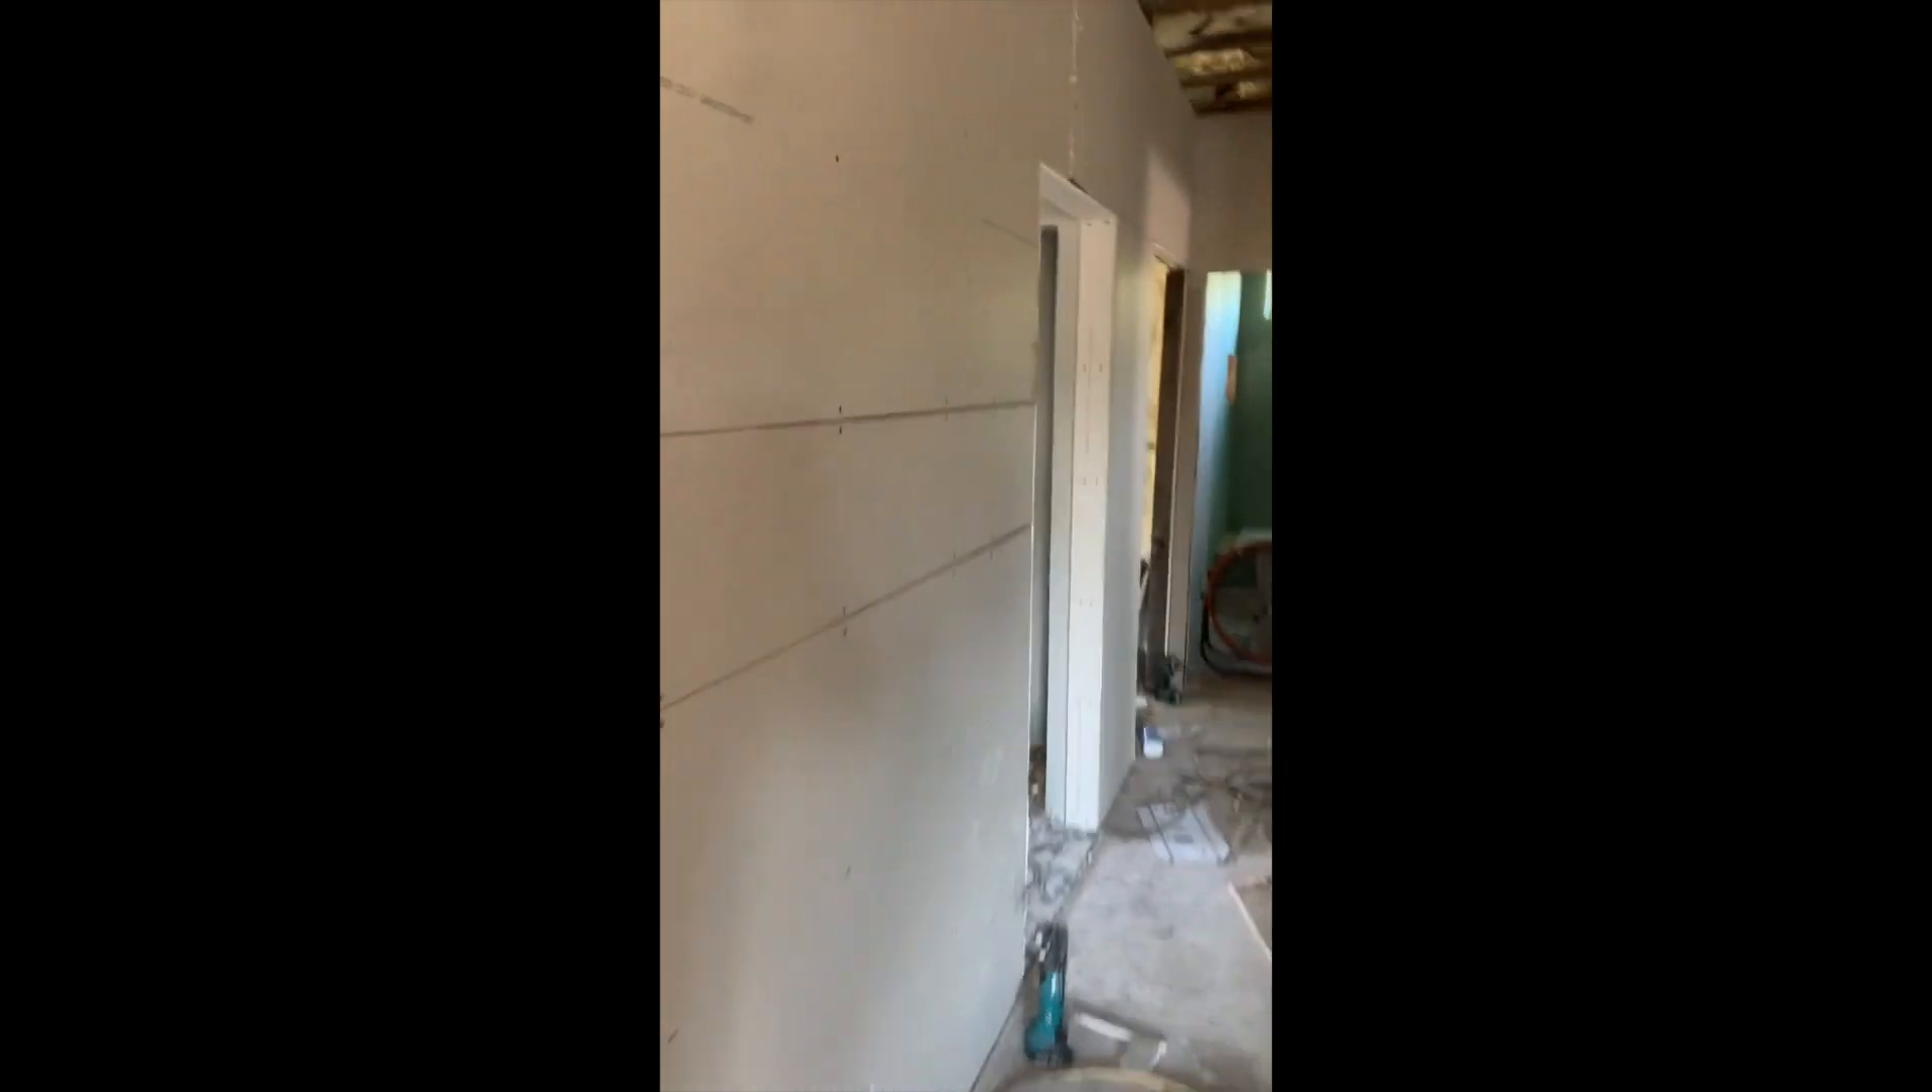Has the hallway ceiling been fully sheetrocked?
No.